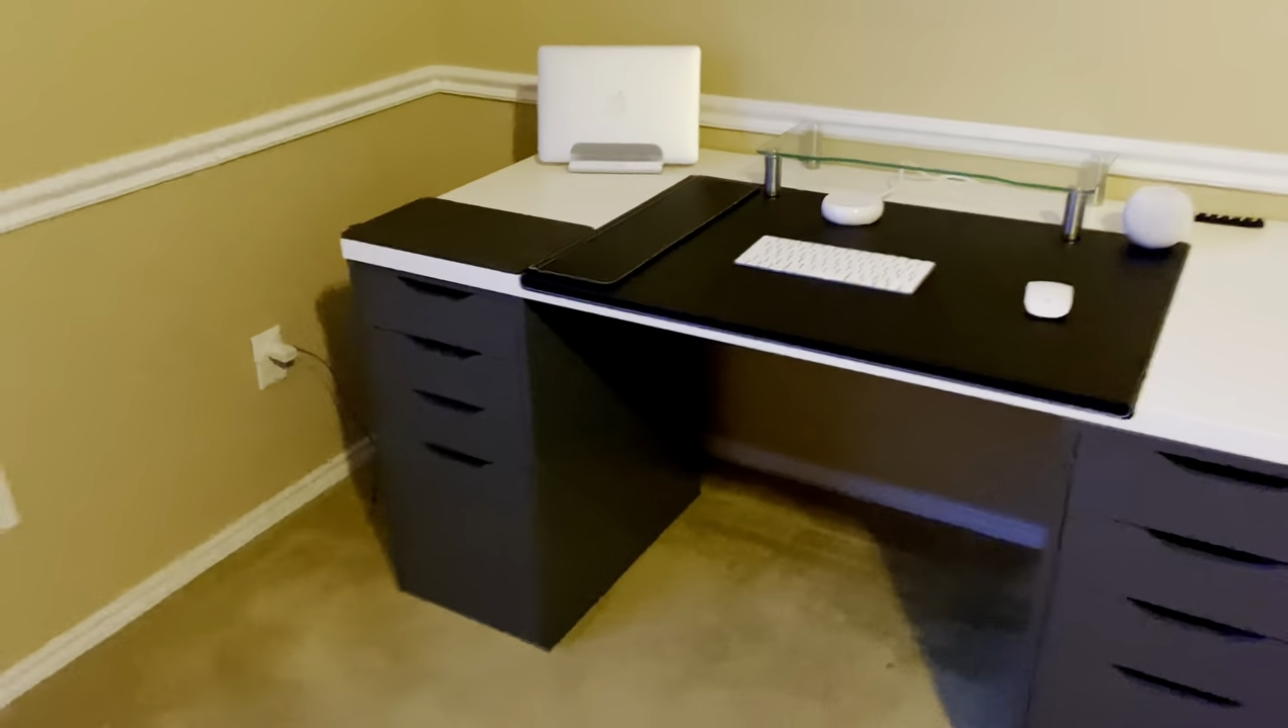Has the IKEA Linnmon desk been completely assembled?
Yes.